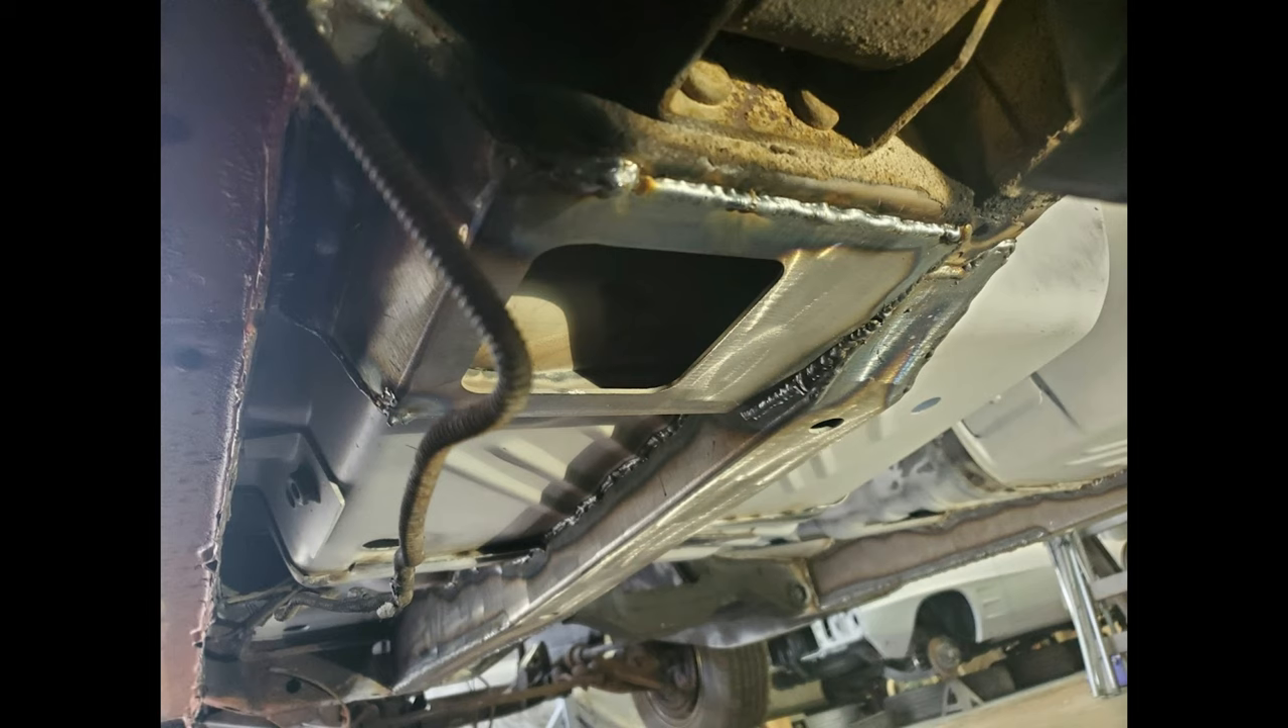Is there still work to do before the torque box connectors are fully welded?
No.